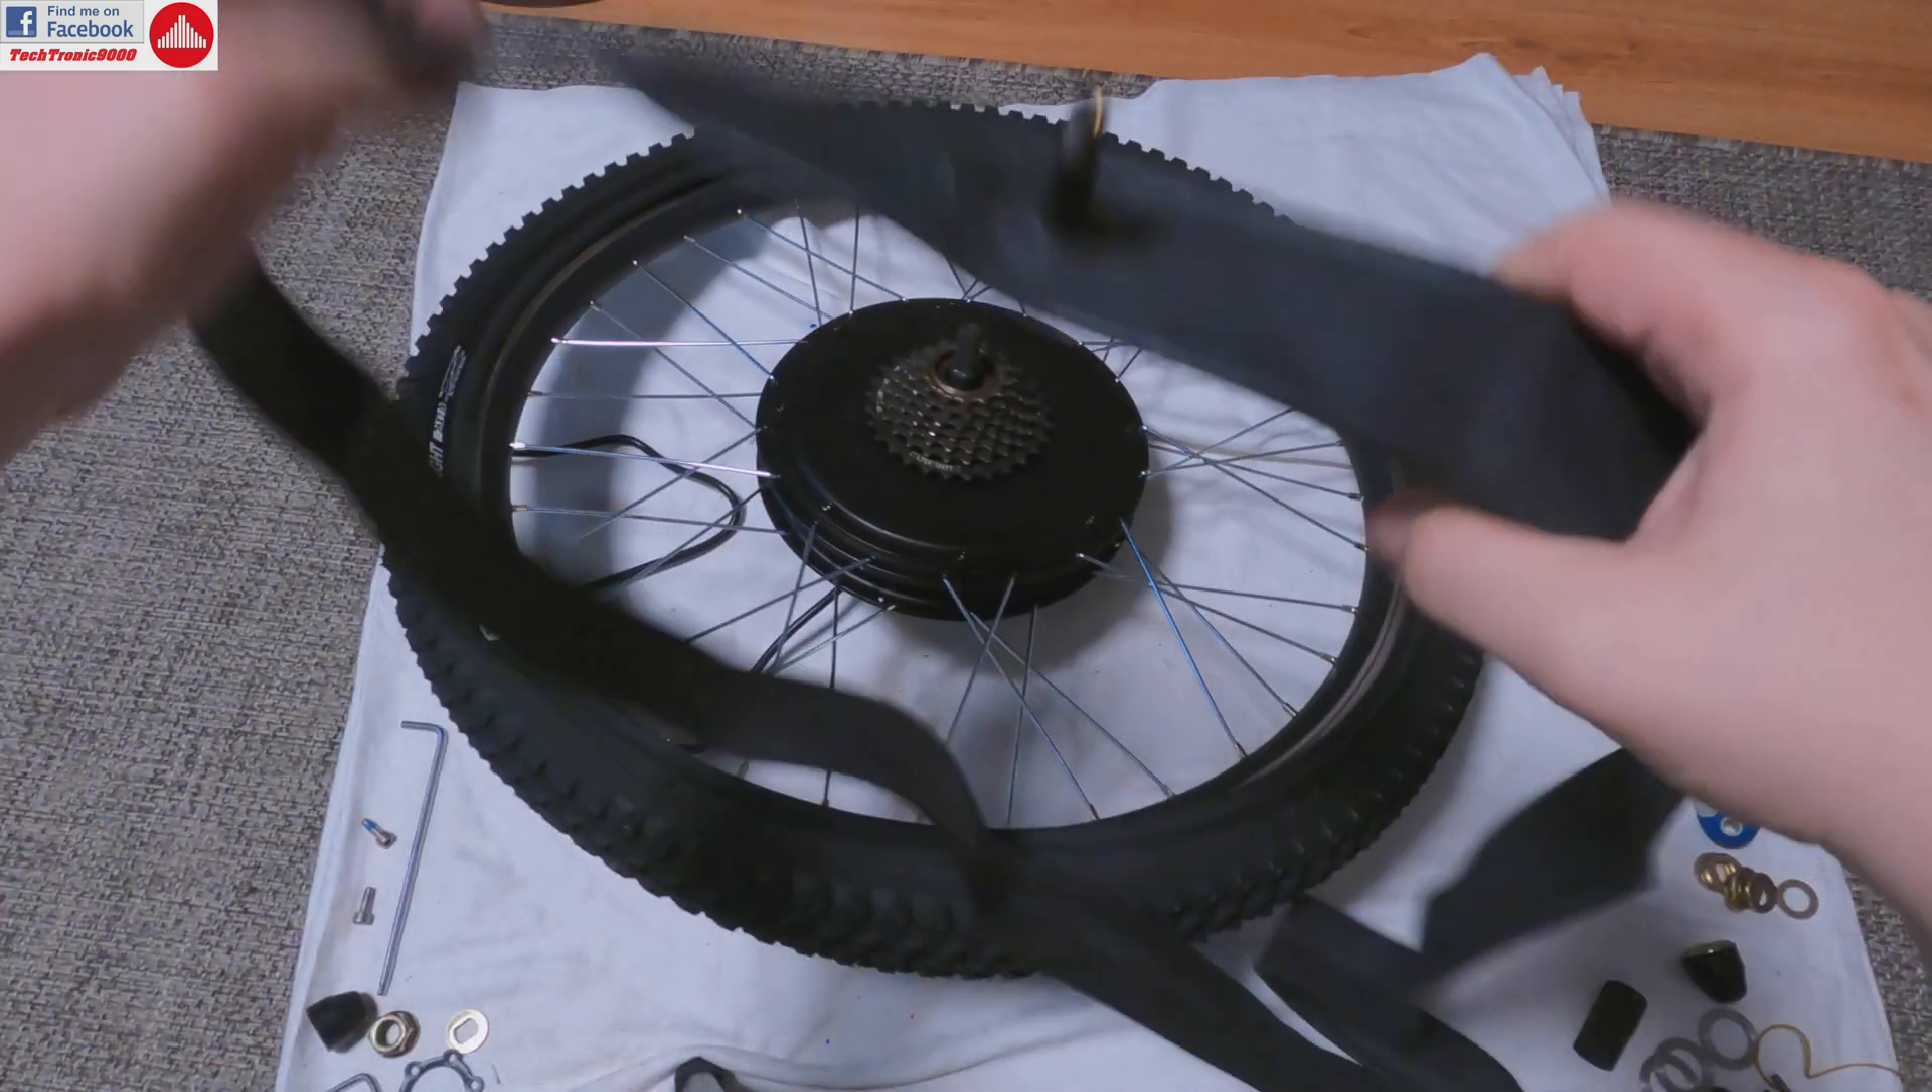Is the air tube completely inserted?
No.